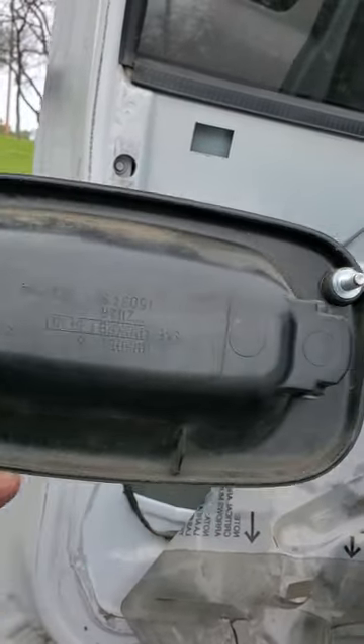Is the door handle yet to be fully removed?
No.